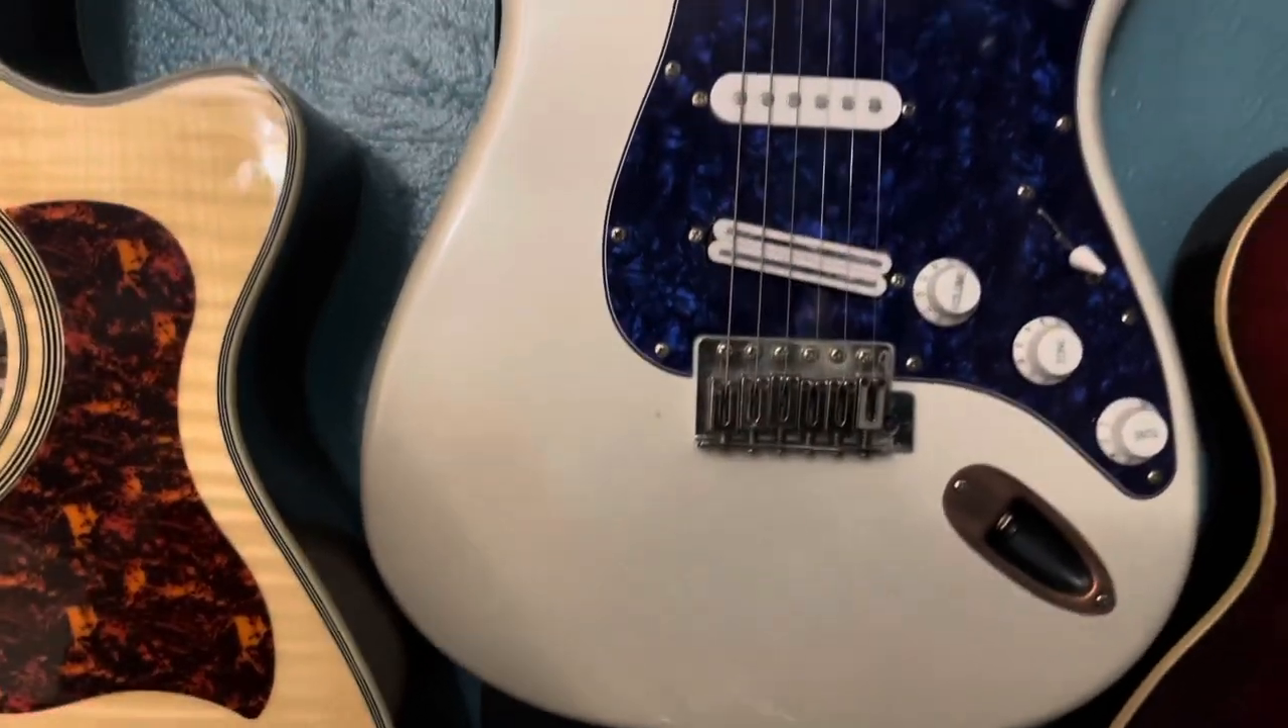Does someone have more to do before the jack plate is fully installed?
No.